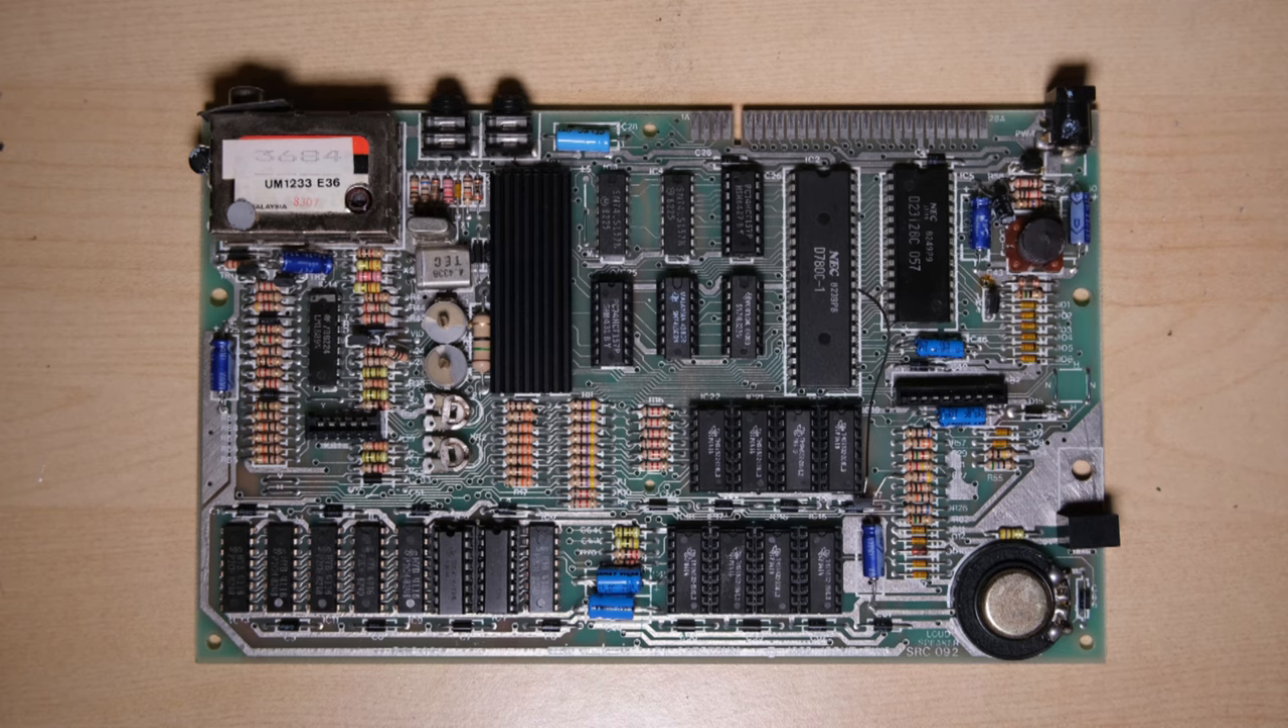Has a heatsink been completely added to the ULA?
Yes.